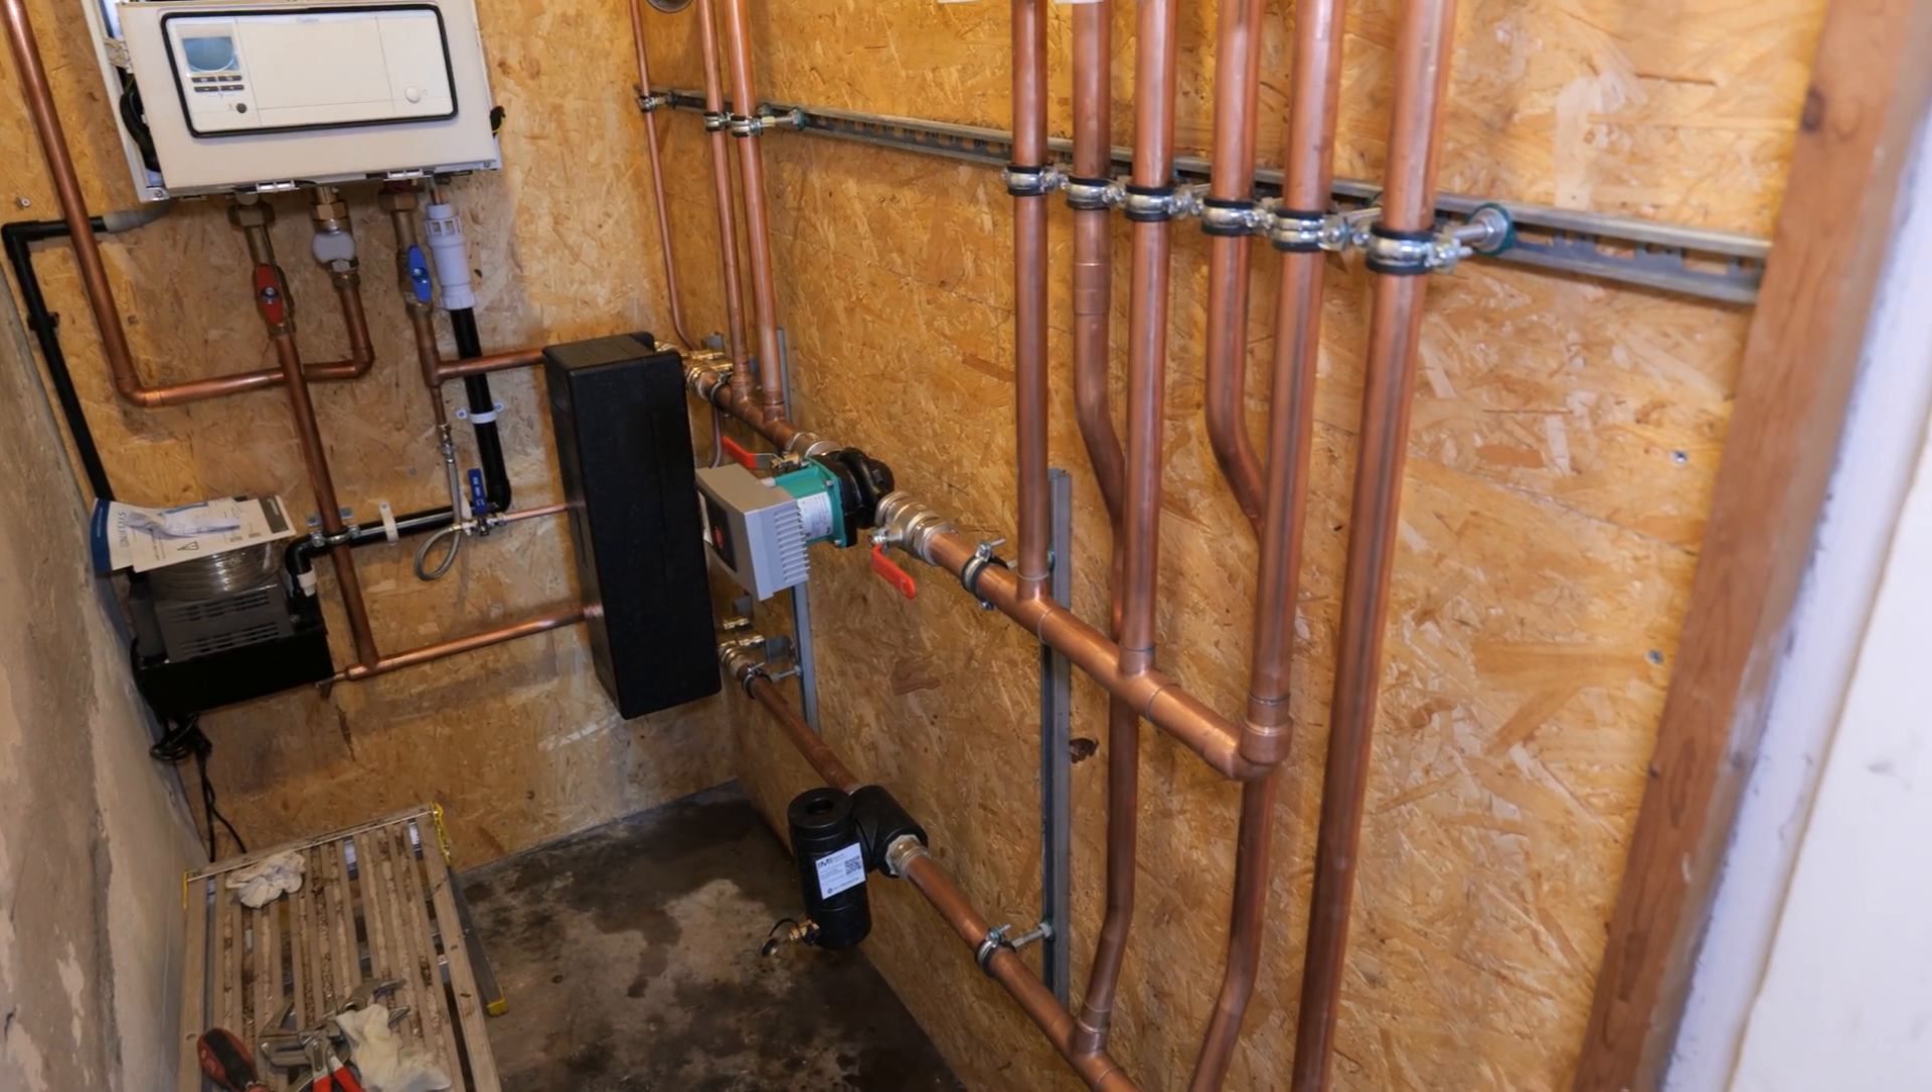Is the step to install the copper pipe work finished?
Yes.